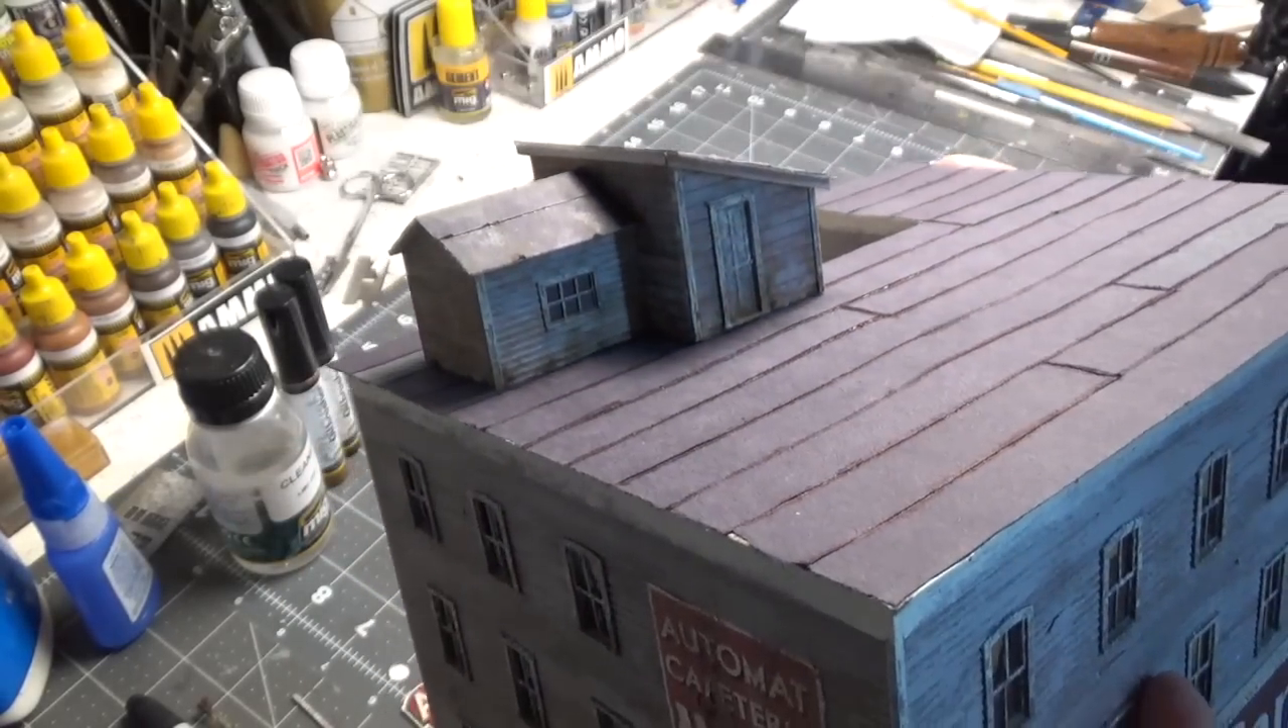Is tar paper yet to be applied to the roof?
No.